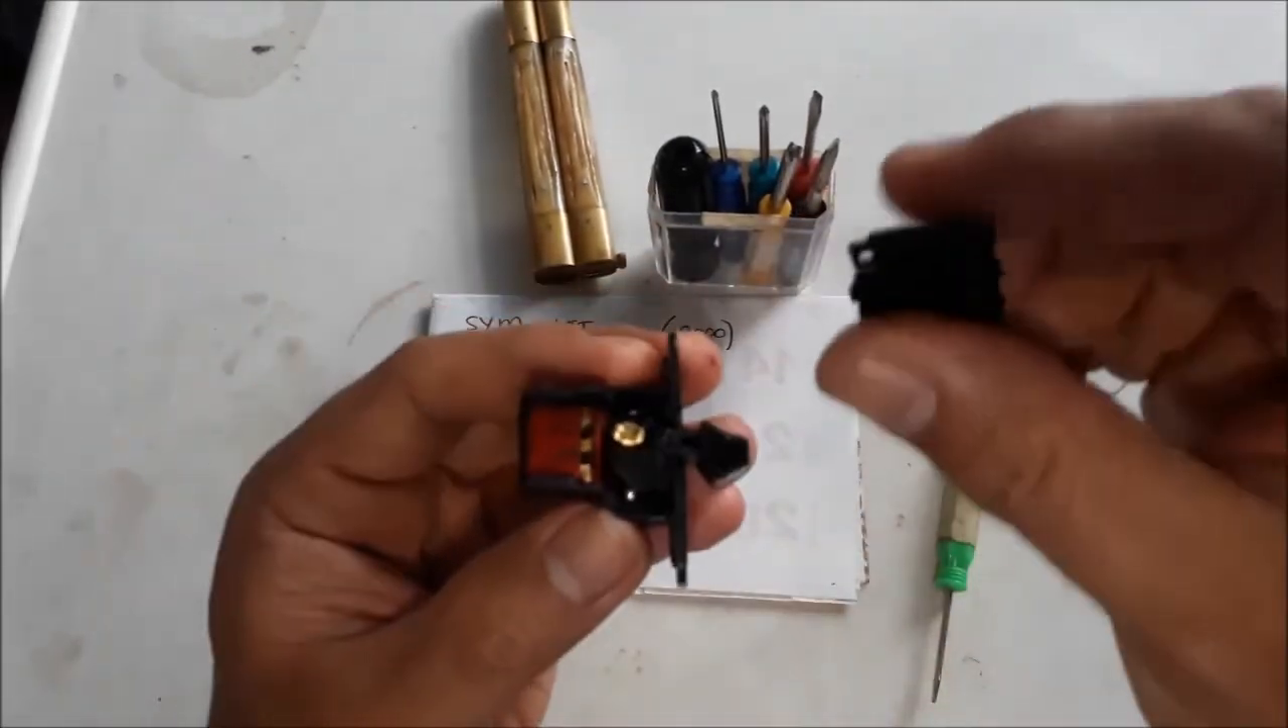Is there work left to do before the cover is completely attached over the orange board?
Yes.